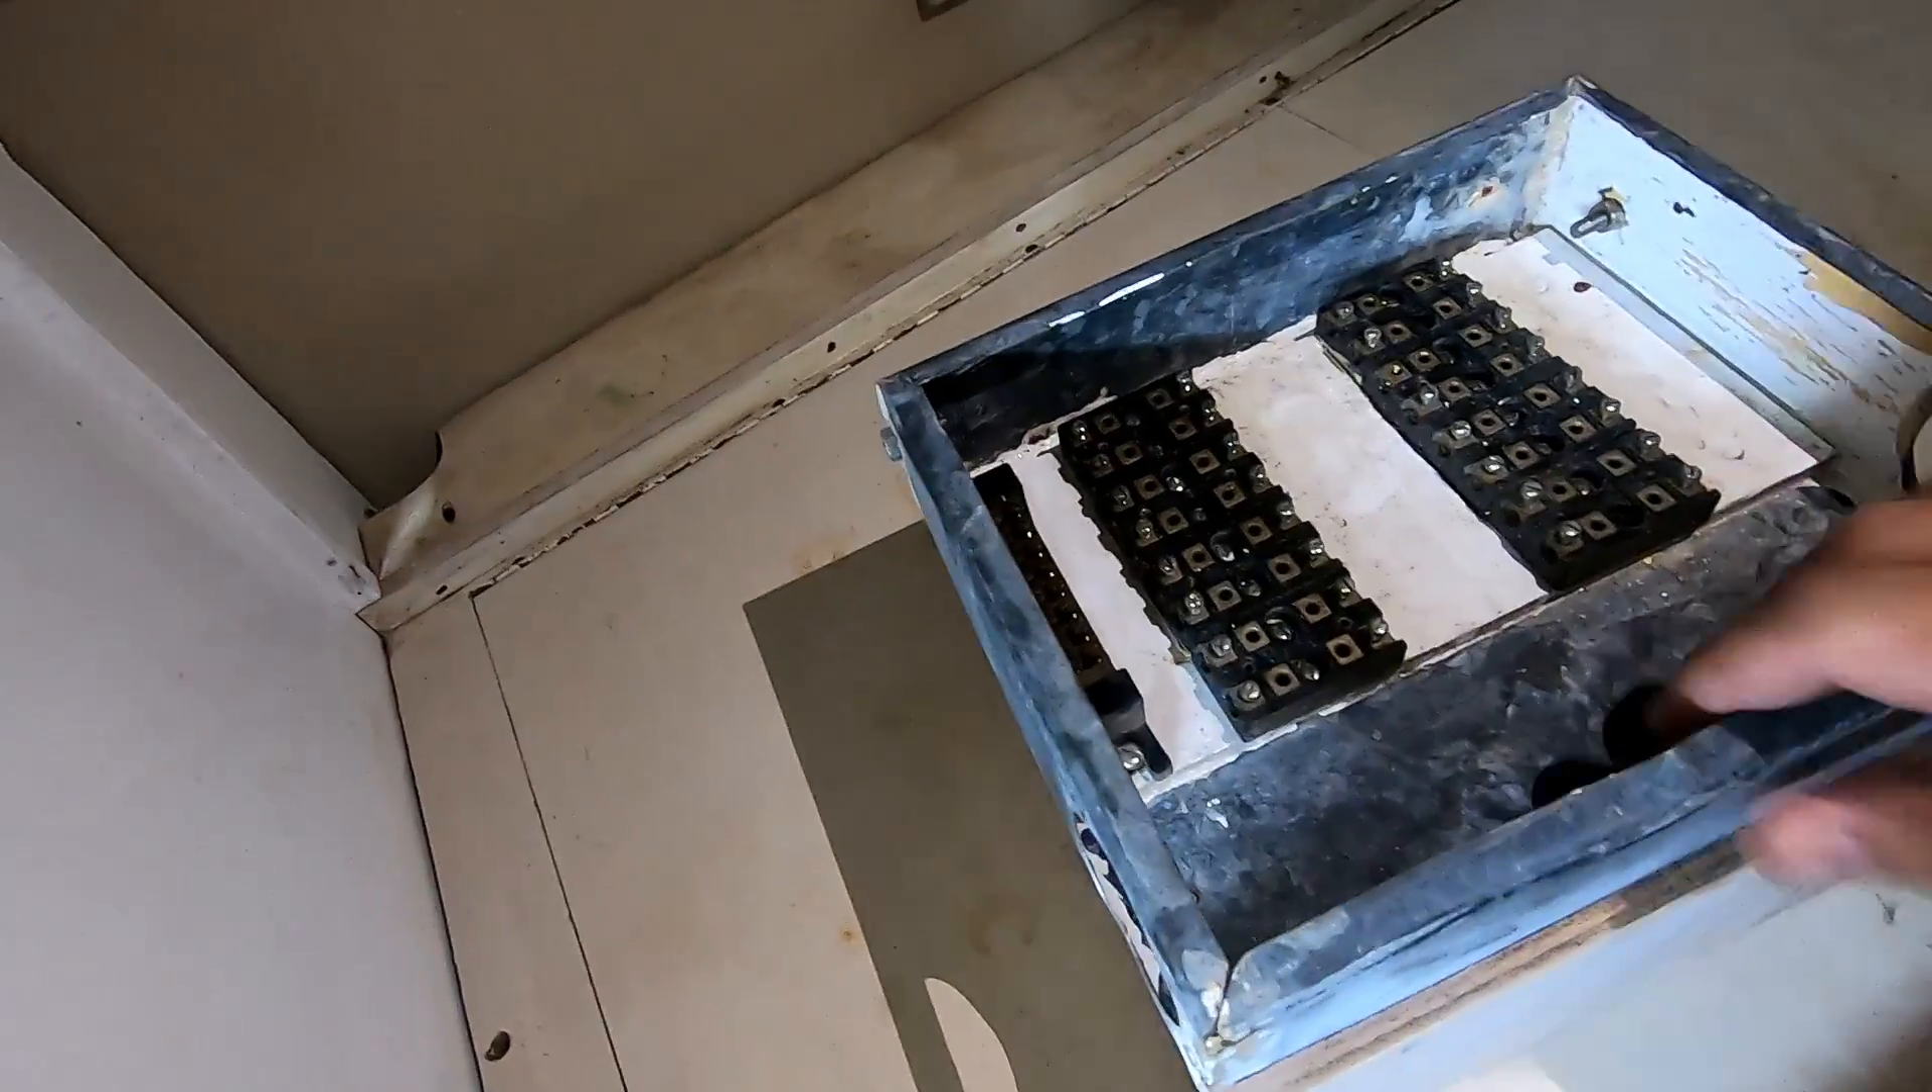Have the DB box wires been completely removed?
Yes.